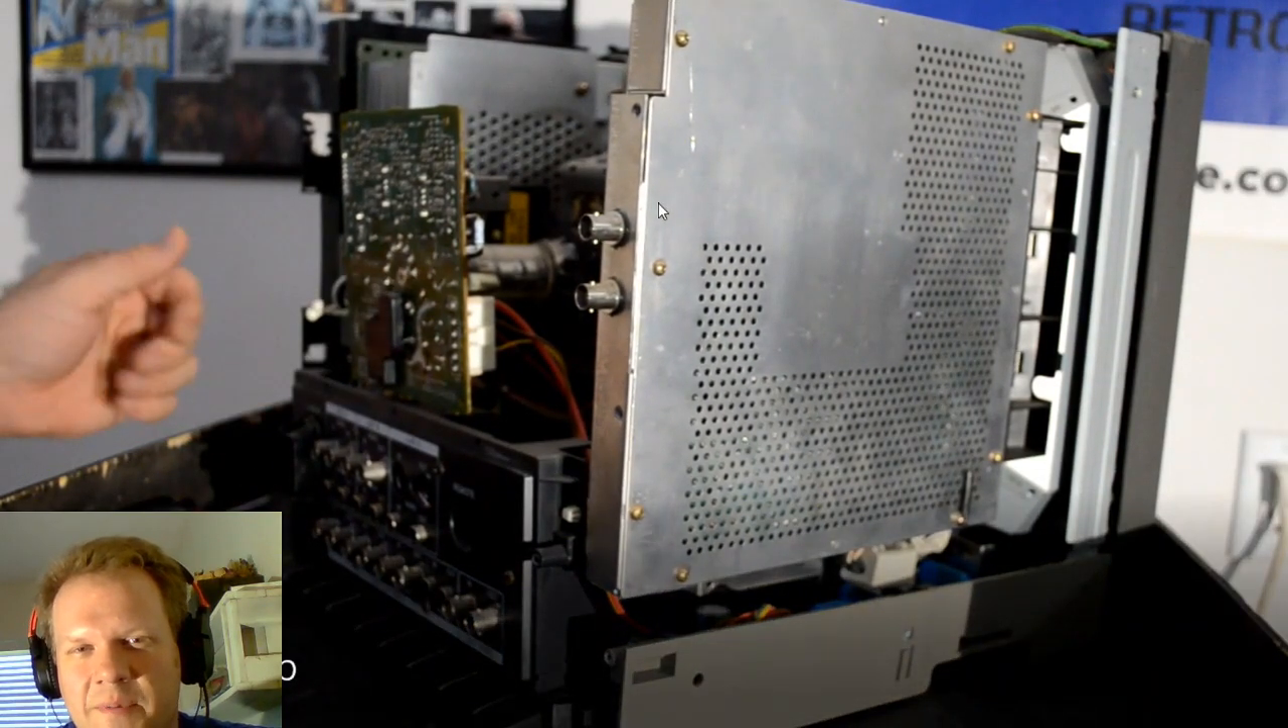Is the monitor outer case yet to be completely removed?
No.